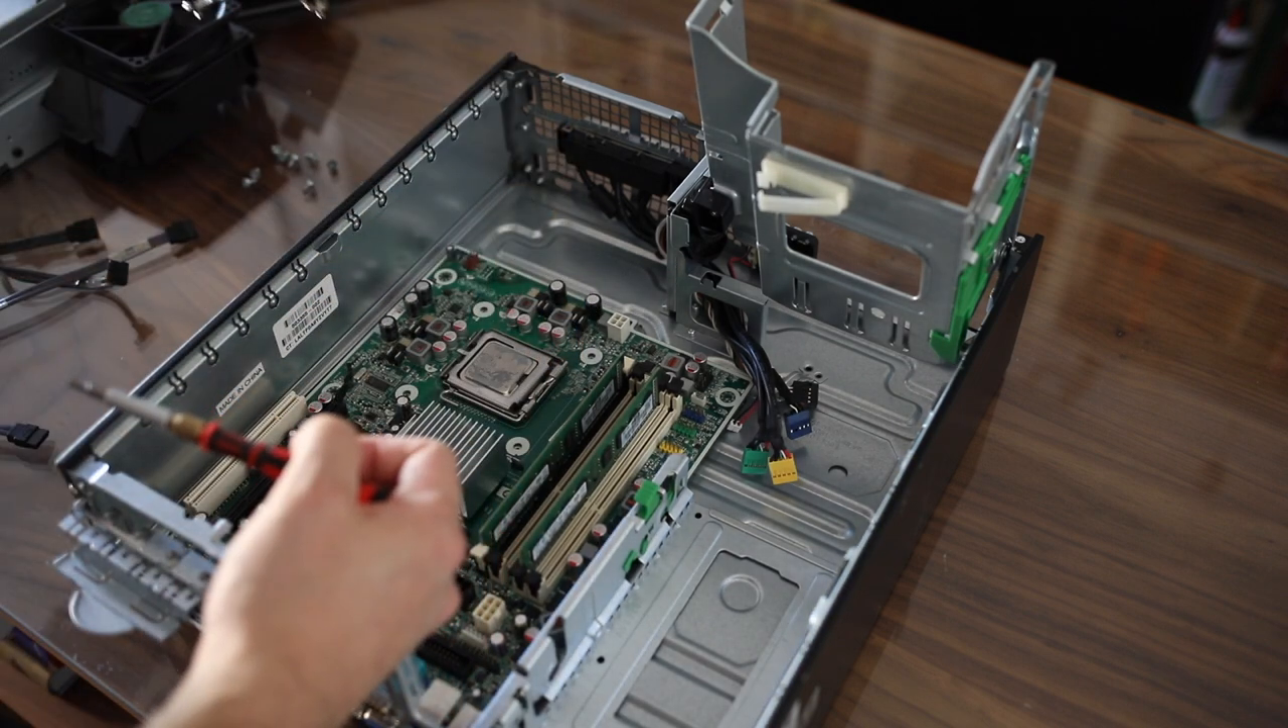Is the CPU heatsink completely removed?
Yes.